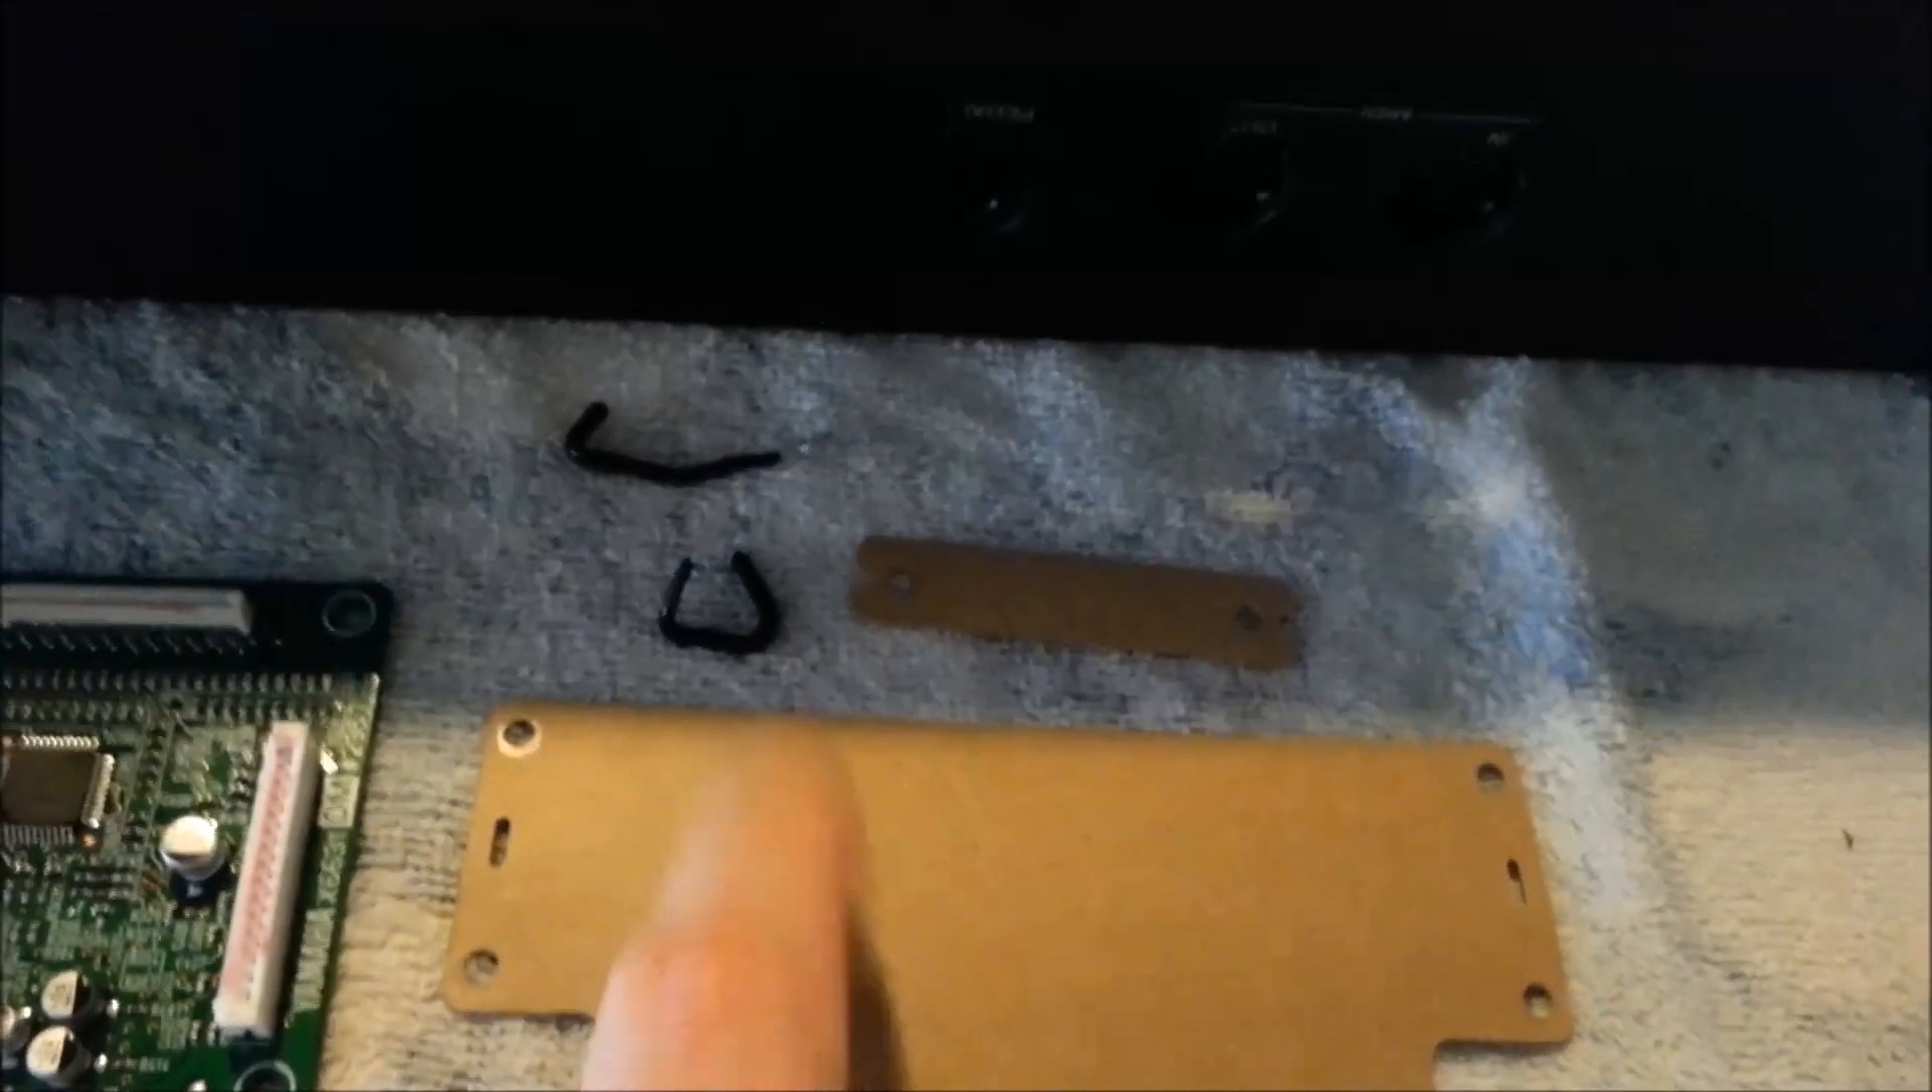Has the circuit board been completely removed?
Yes.